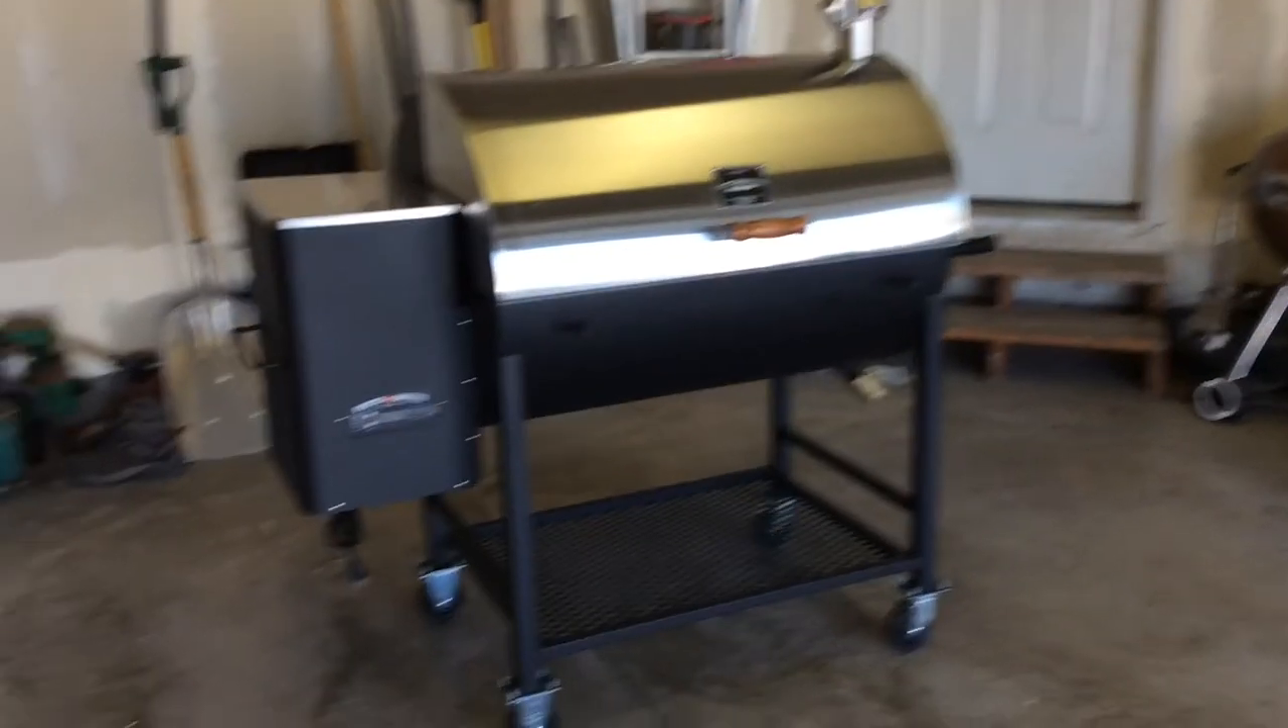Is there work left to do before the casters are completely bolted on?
No.